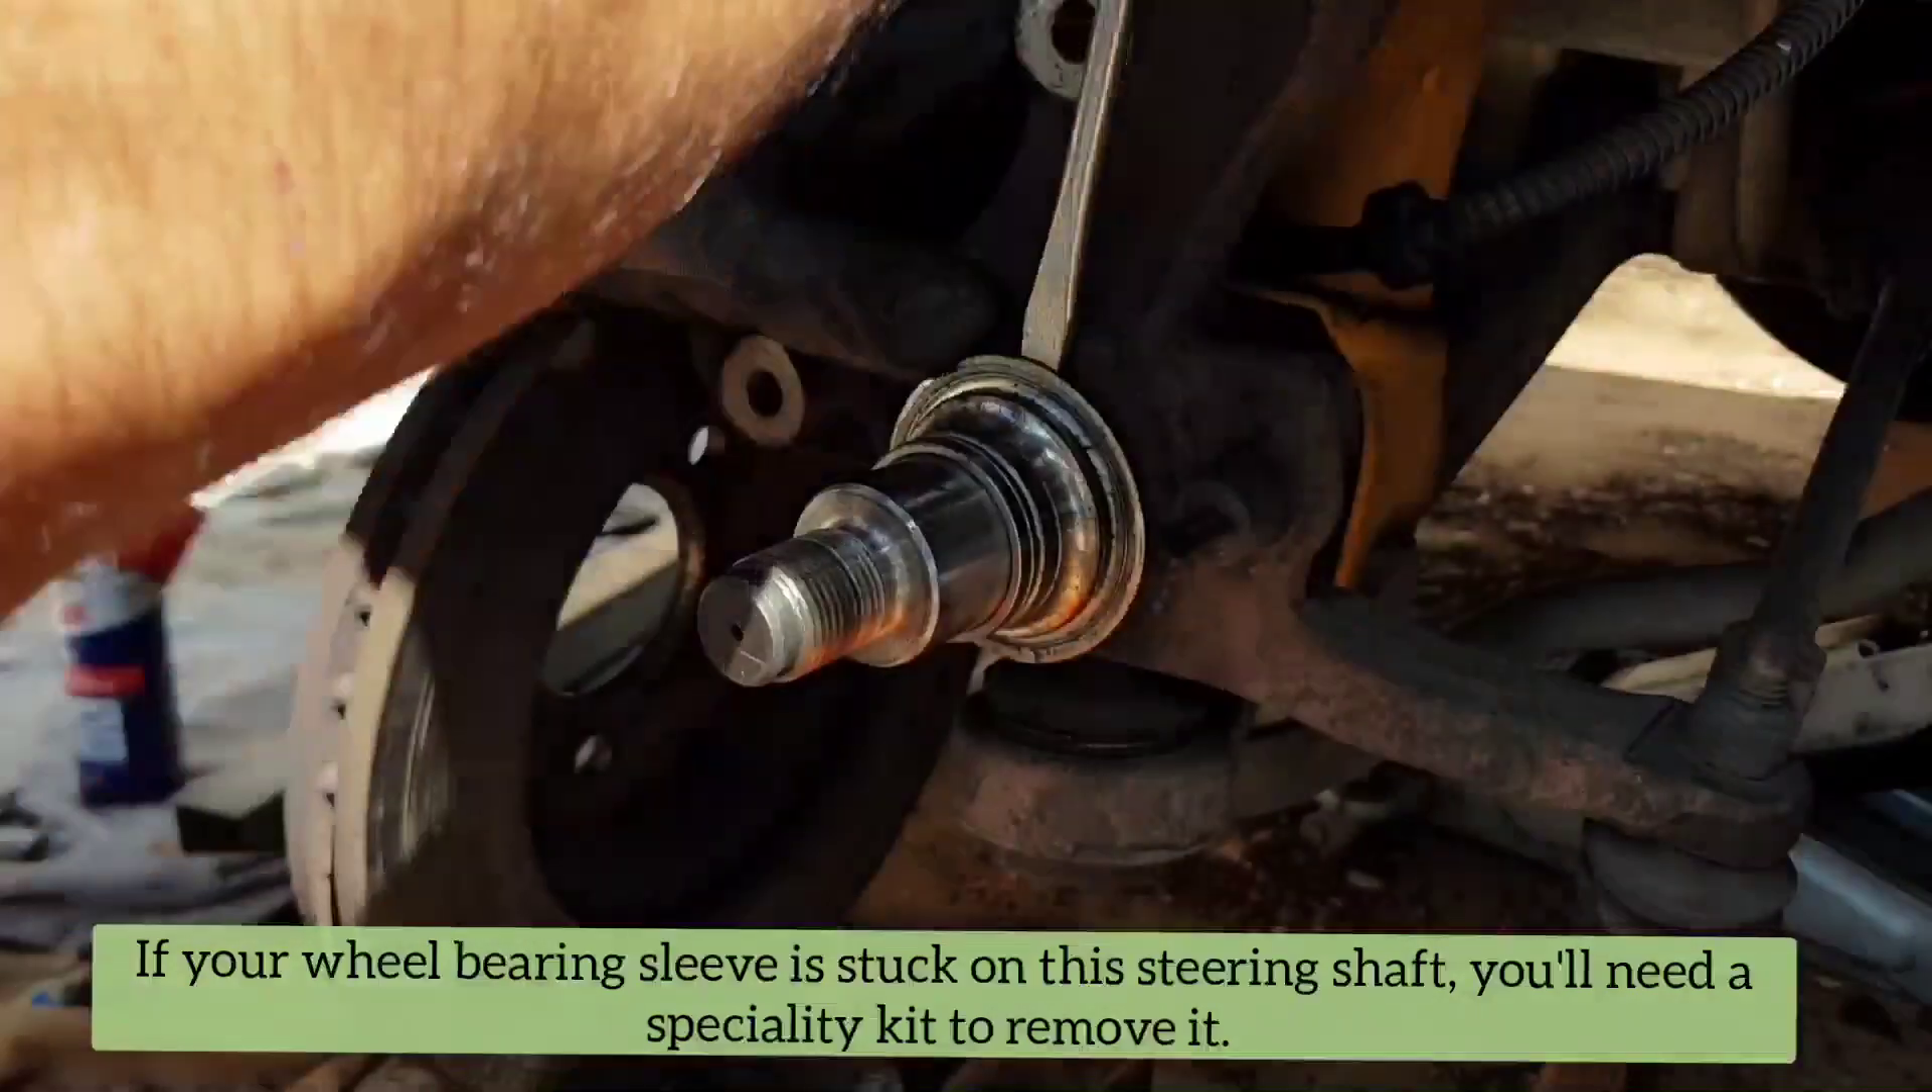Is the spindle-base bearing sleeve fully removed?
No.